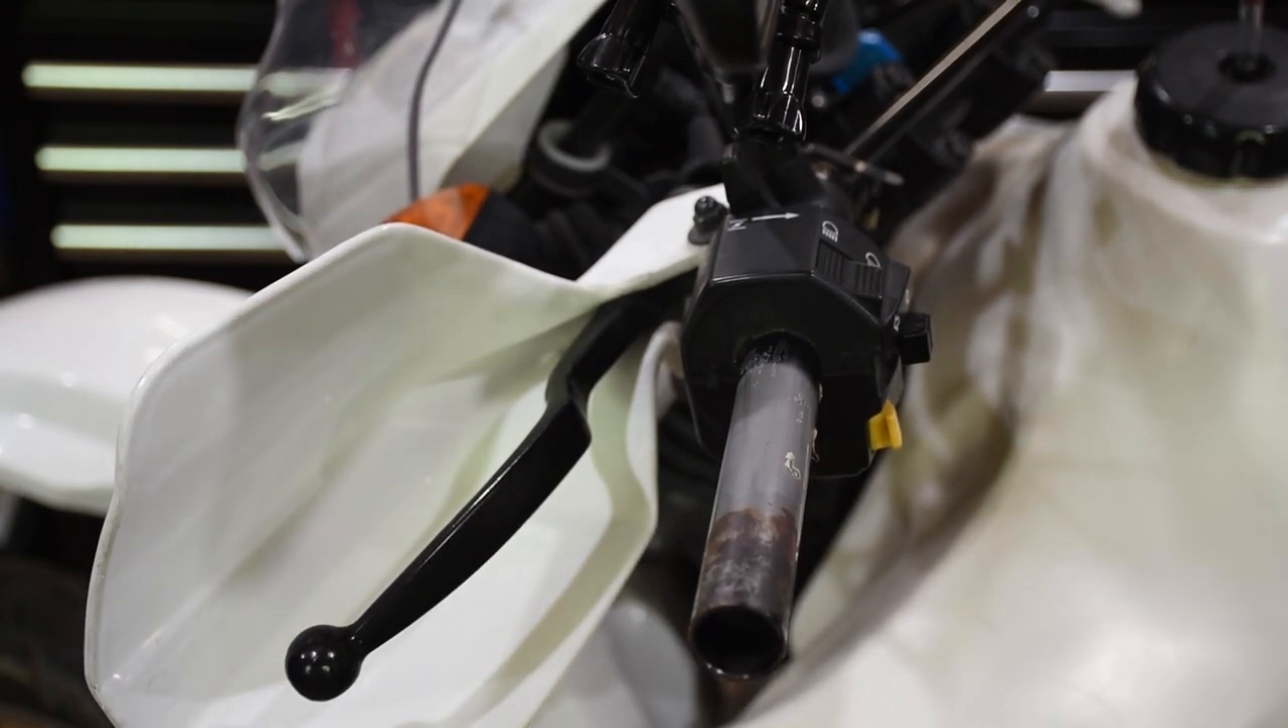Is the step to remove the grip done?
Yes.